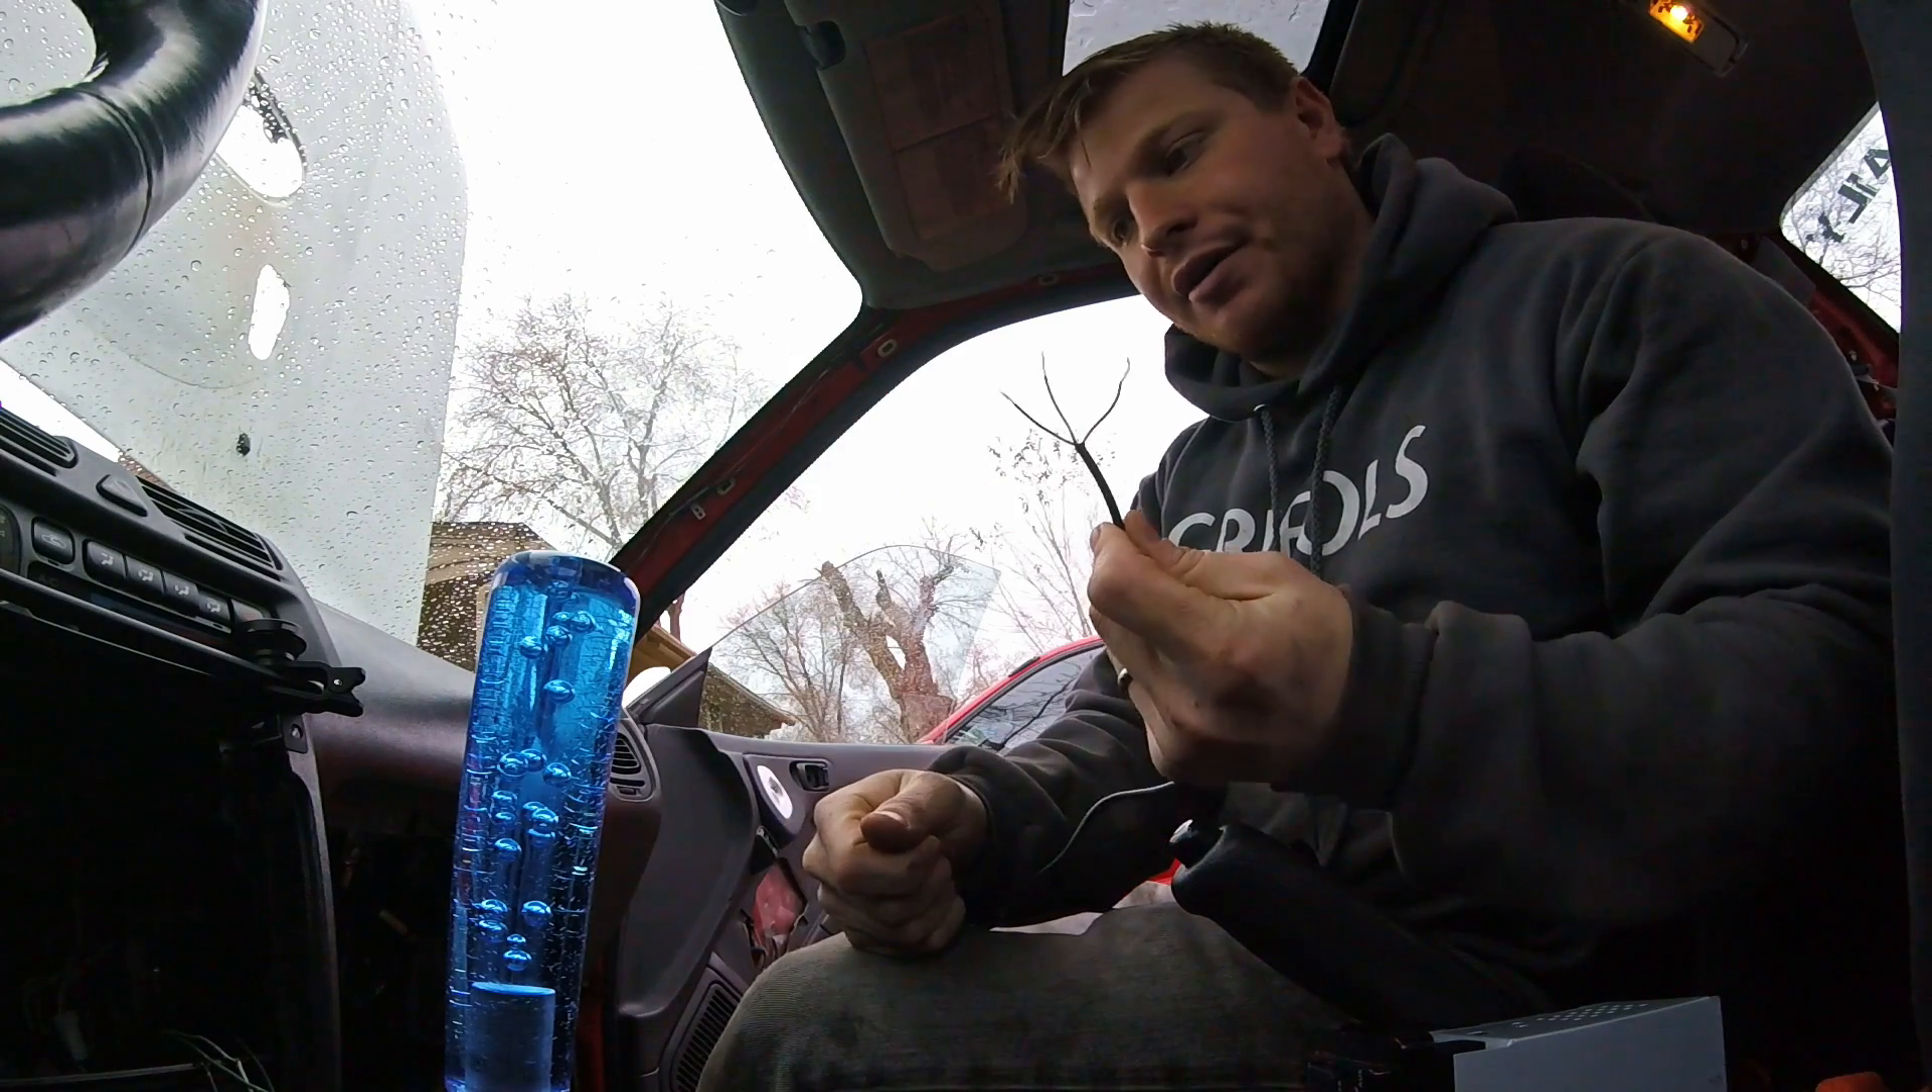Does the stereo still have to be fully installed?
Yes.